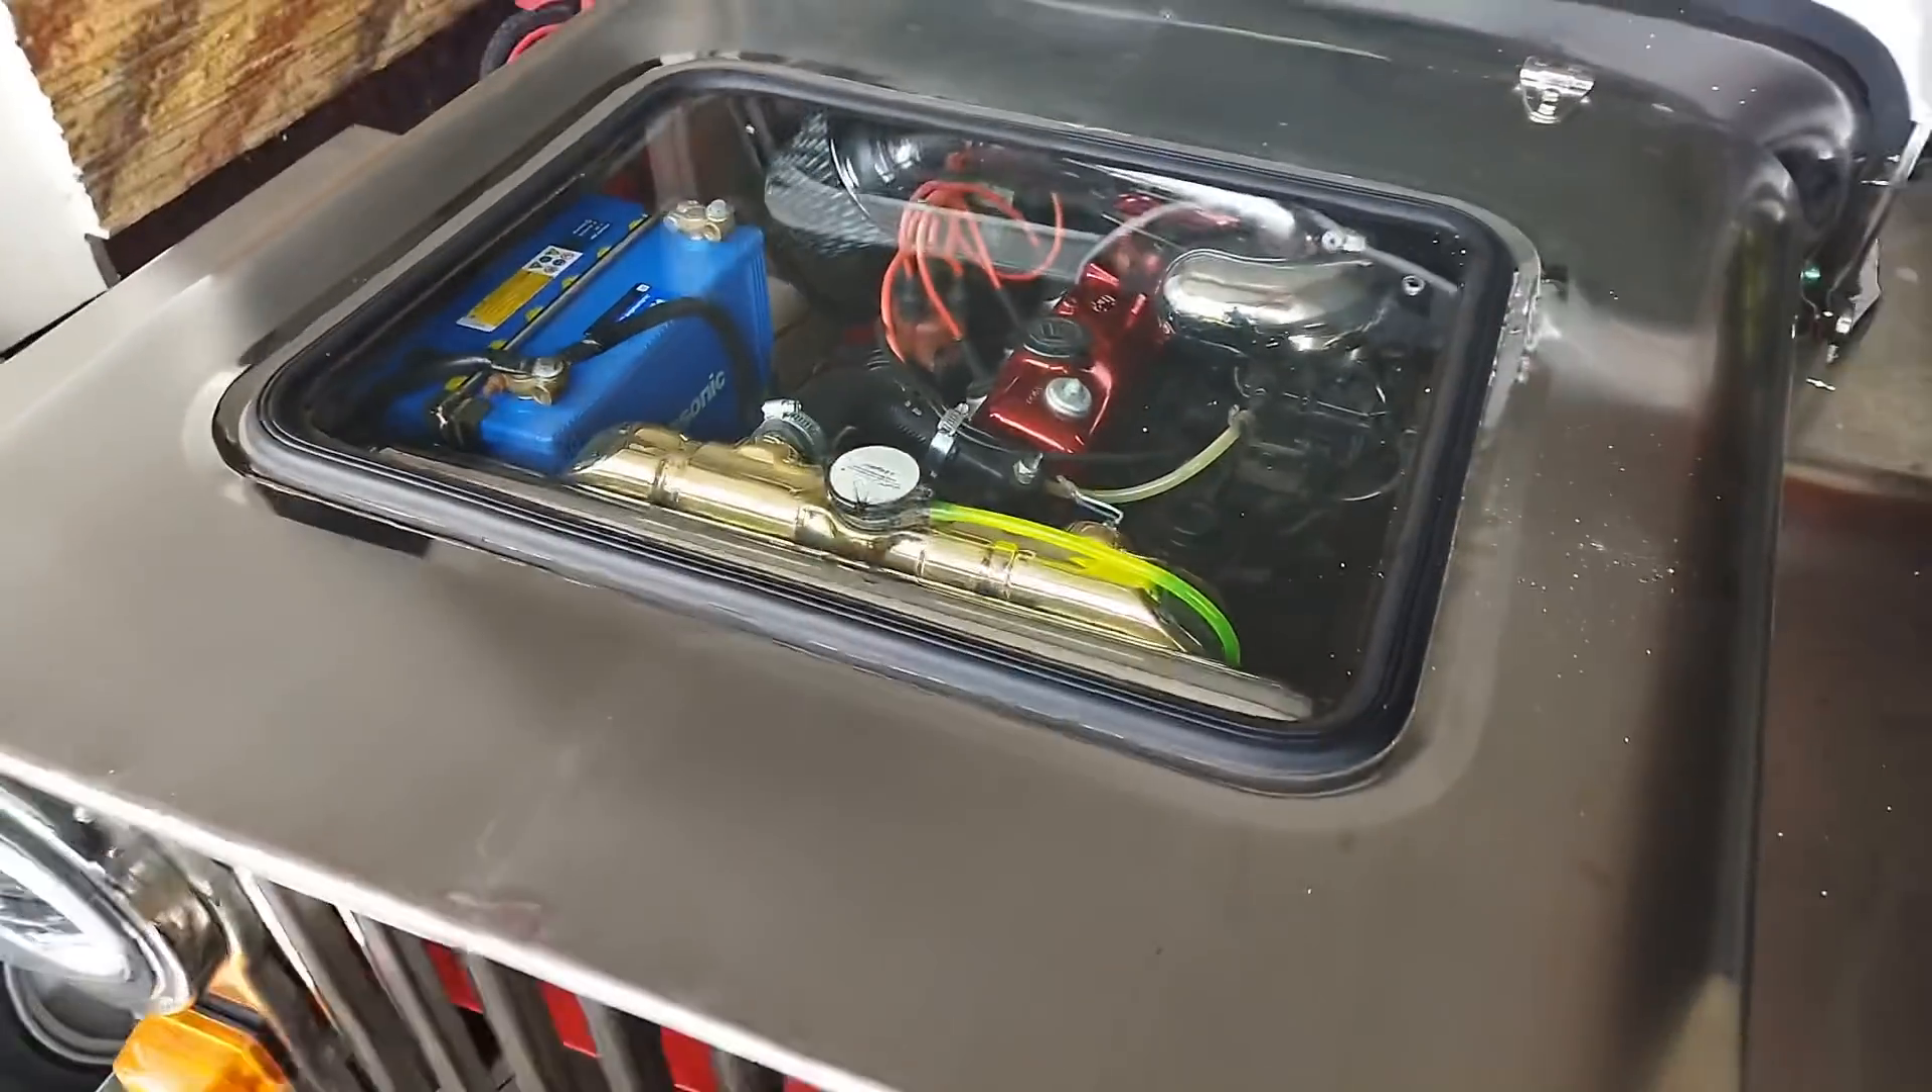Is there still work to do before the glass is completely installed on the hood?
No.